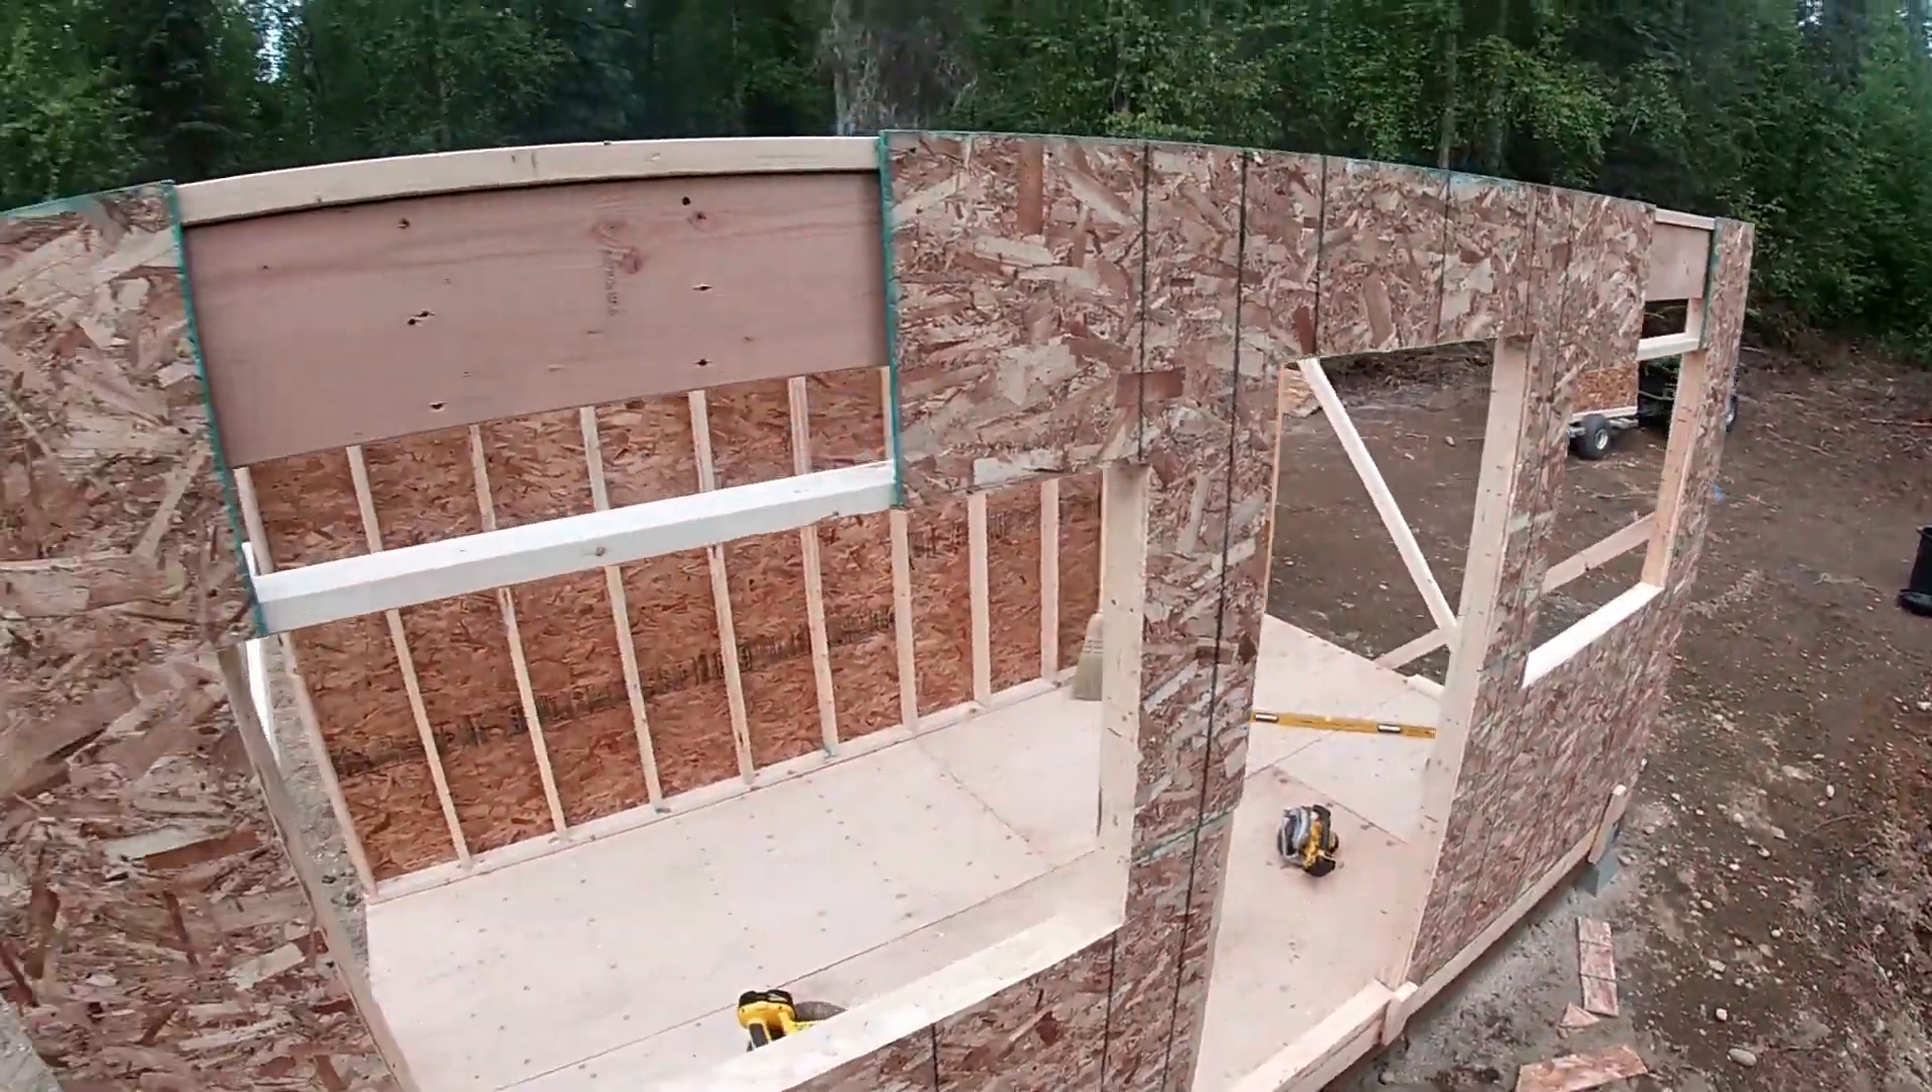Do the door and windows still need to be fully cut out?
No.